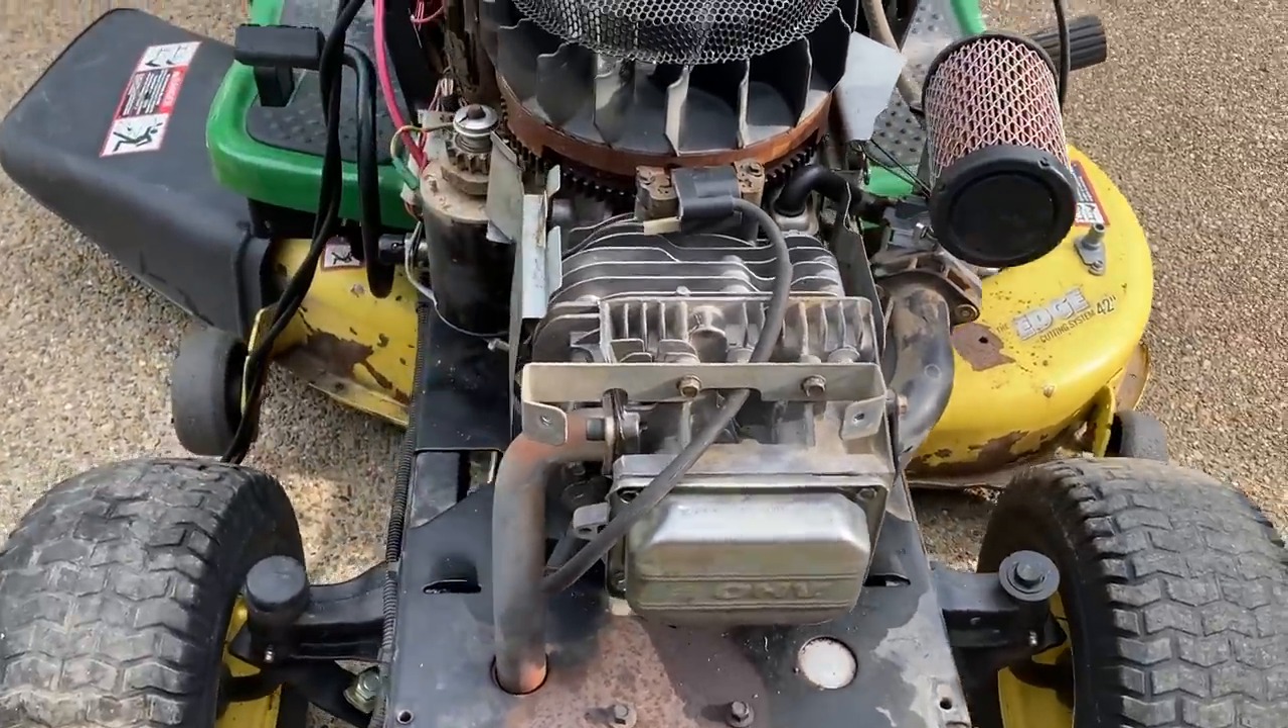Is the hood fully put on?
No.